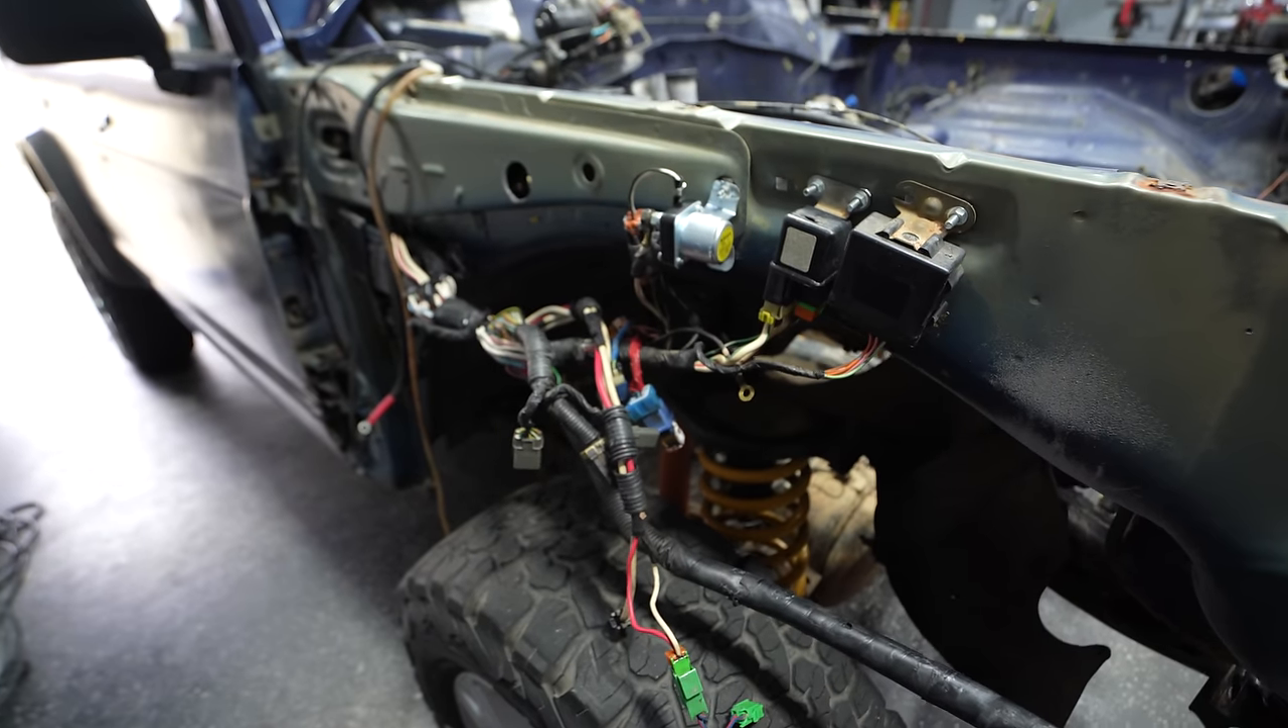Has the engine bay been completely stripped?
No.